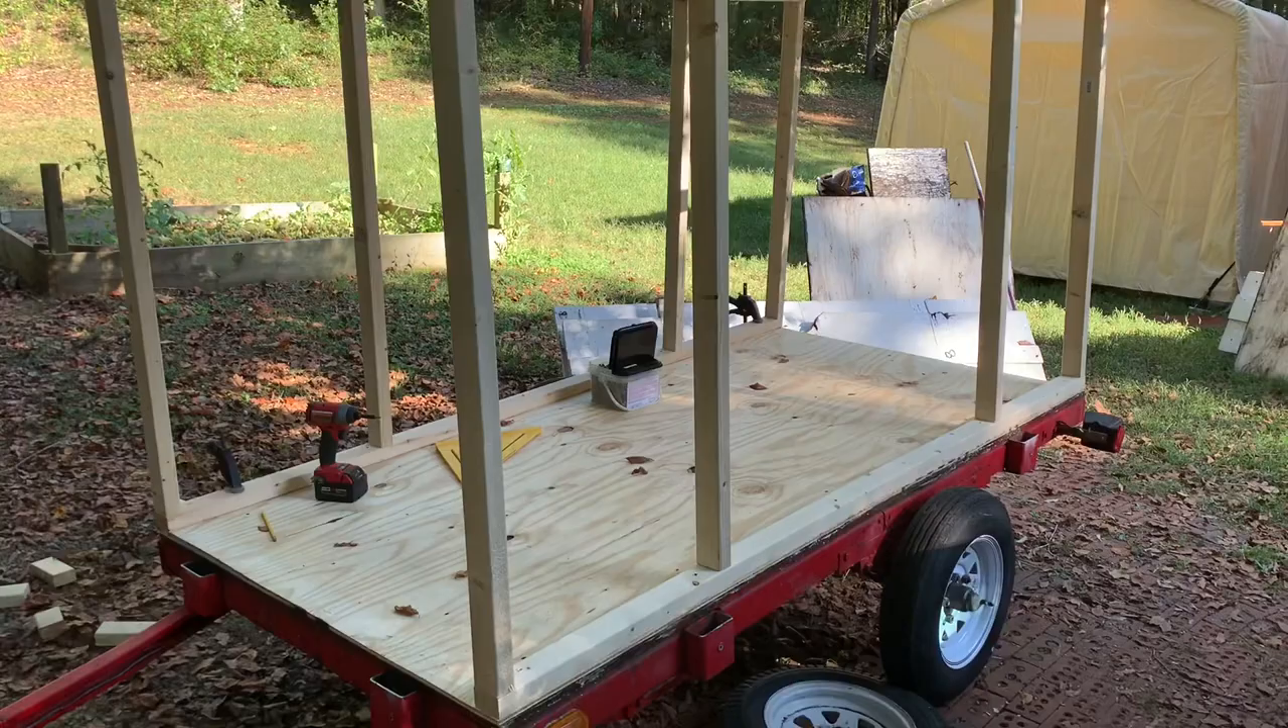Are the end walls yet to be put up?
Yes.